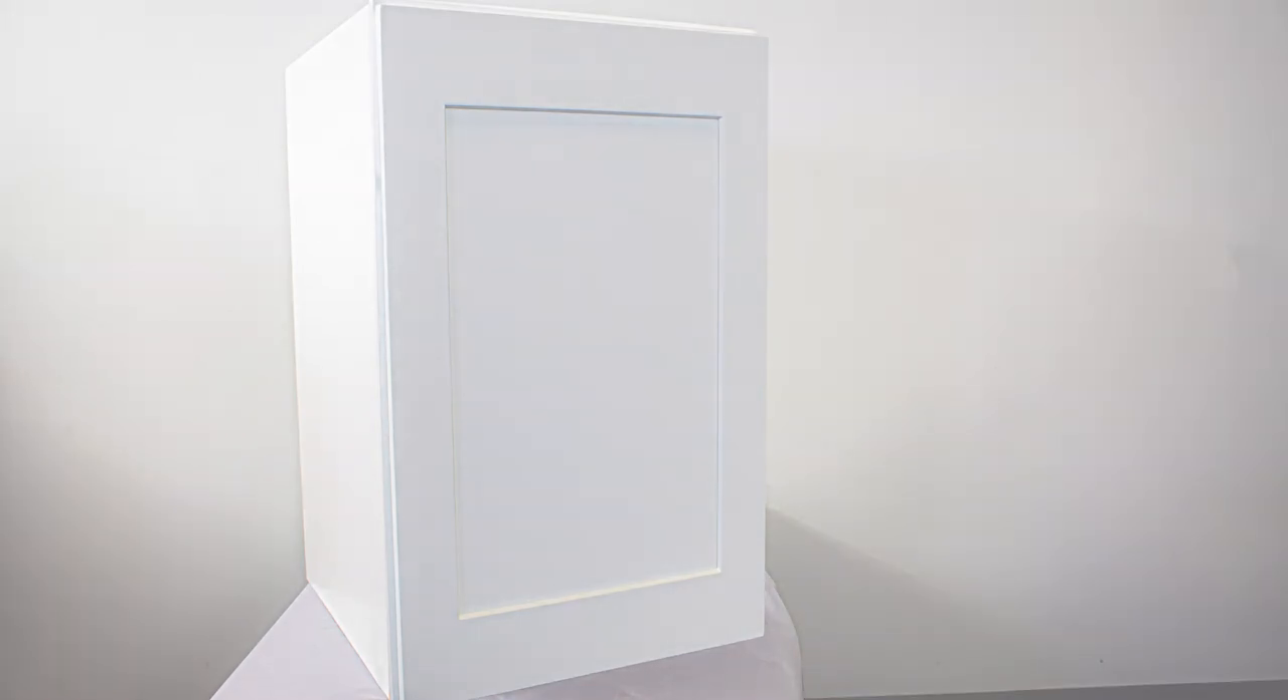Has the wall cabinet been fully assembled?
Yes.